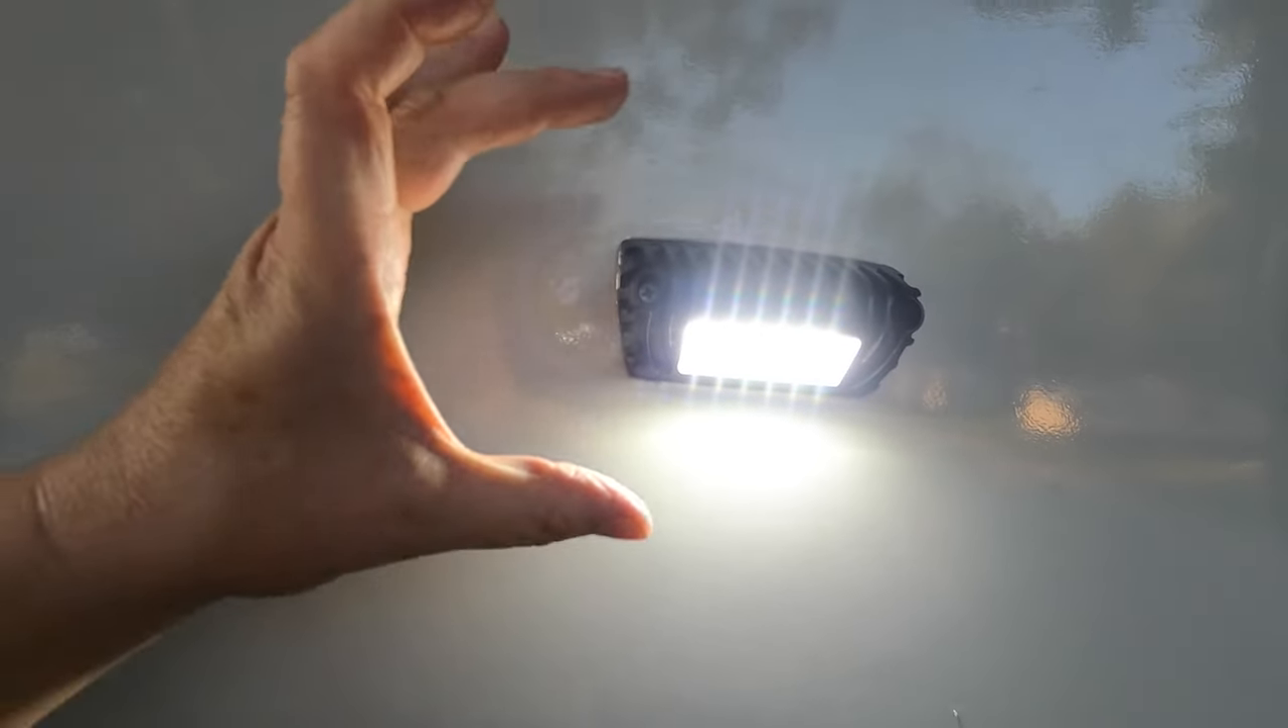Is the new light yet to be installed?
No.